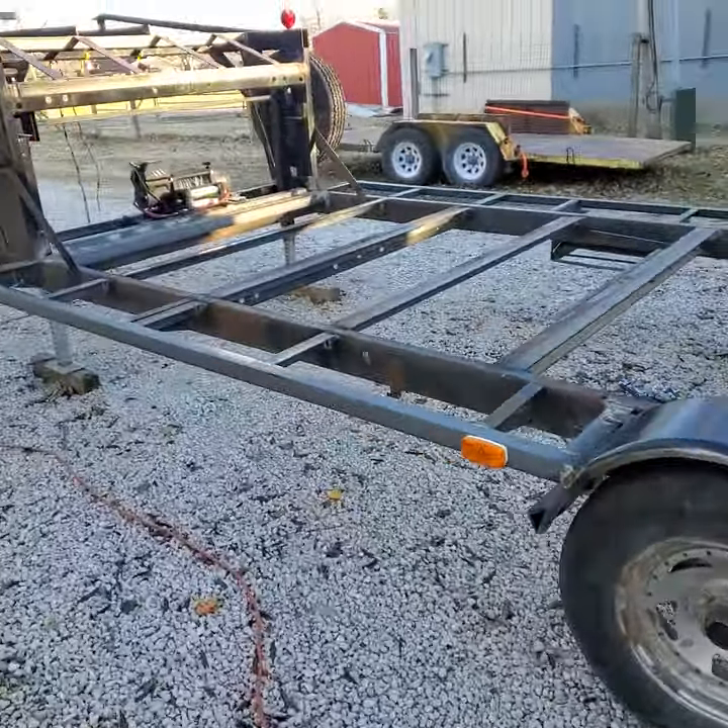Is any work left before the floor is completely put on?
Yes.